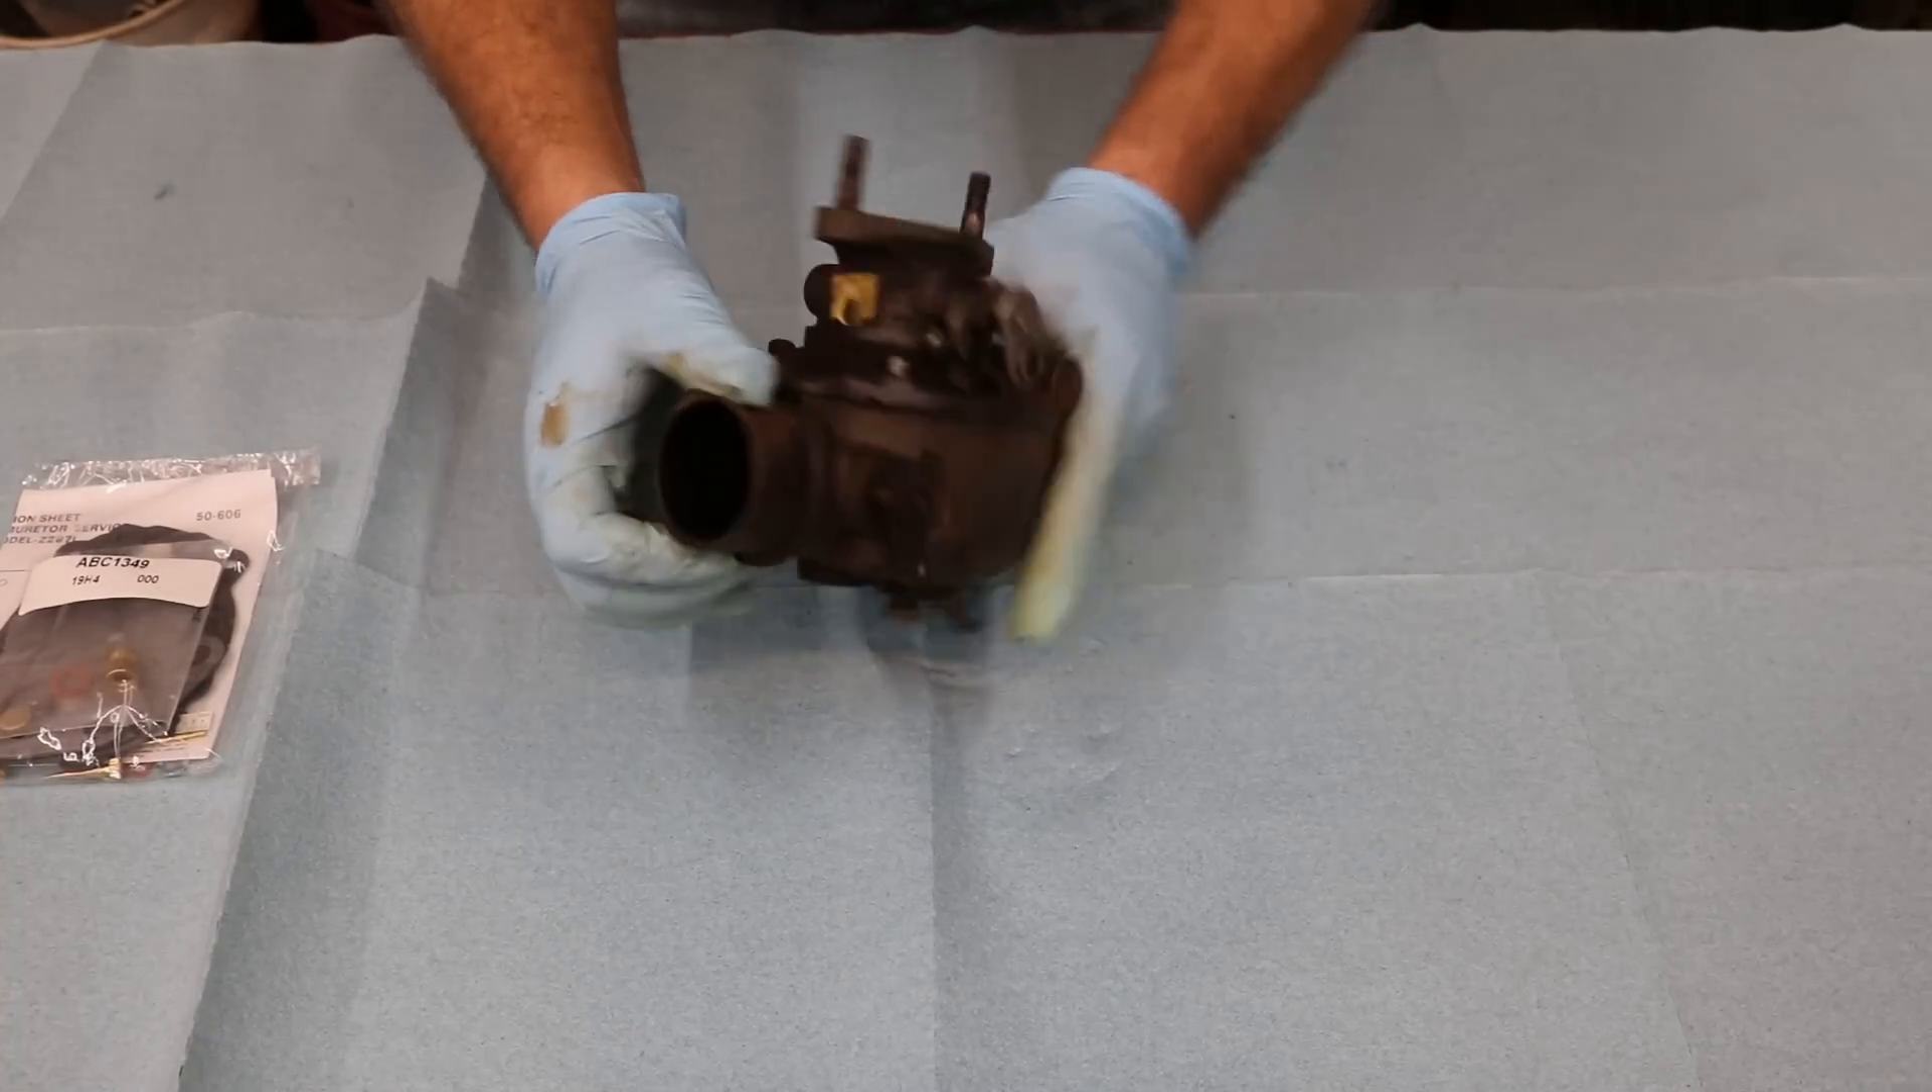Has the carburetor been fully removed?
Yes.